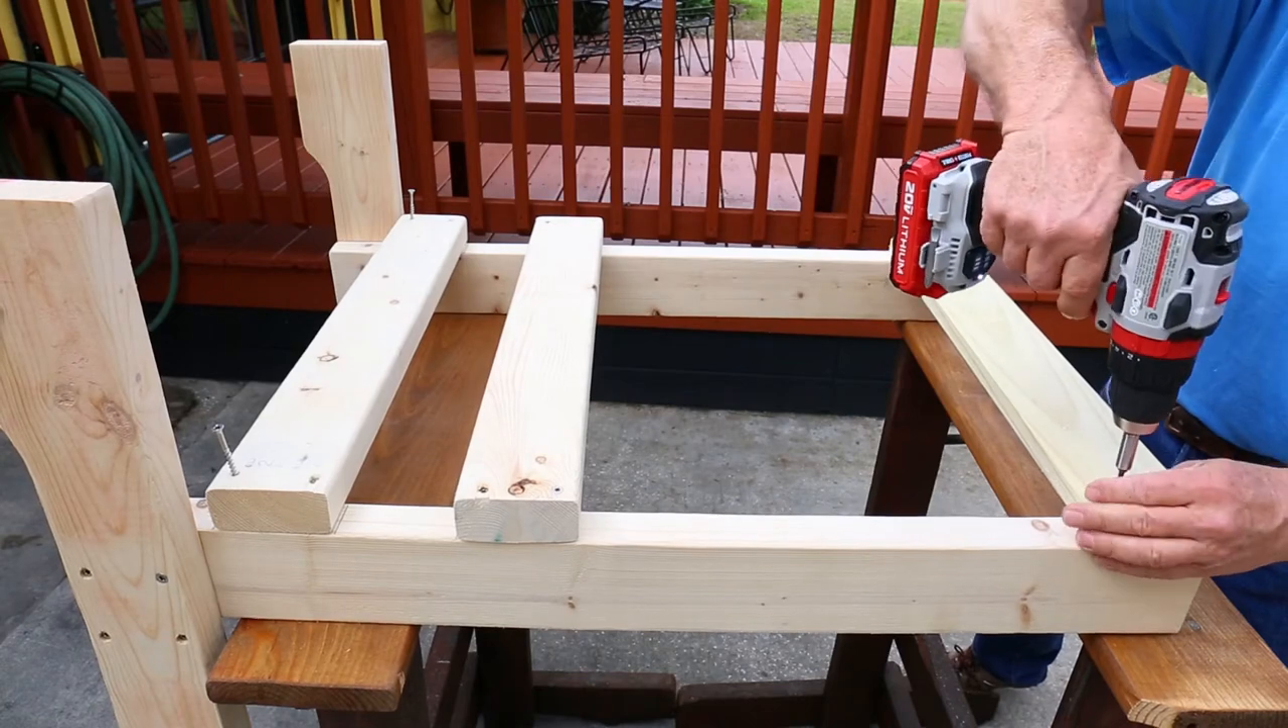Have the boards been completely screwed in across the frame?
No.